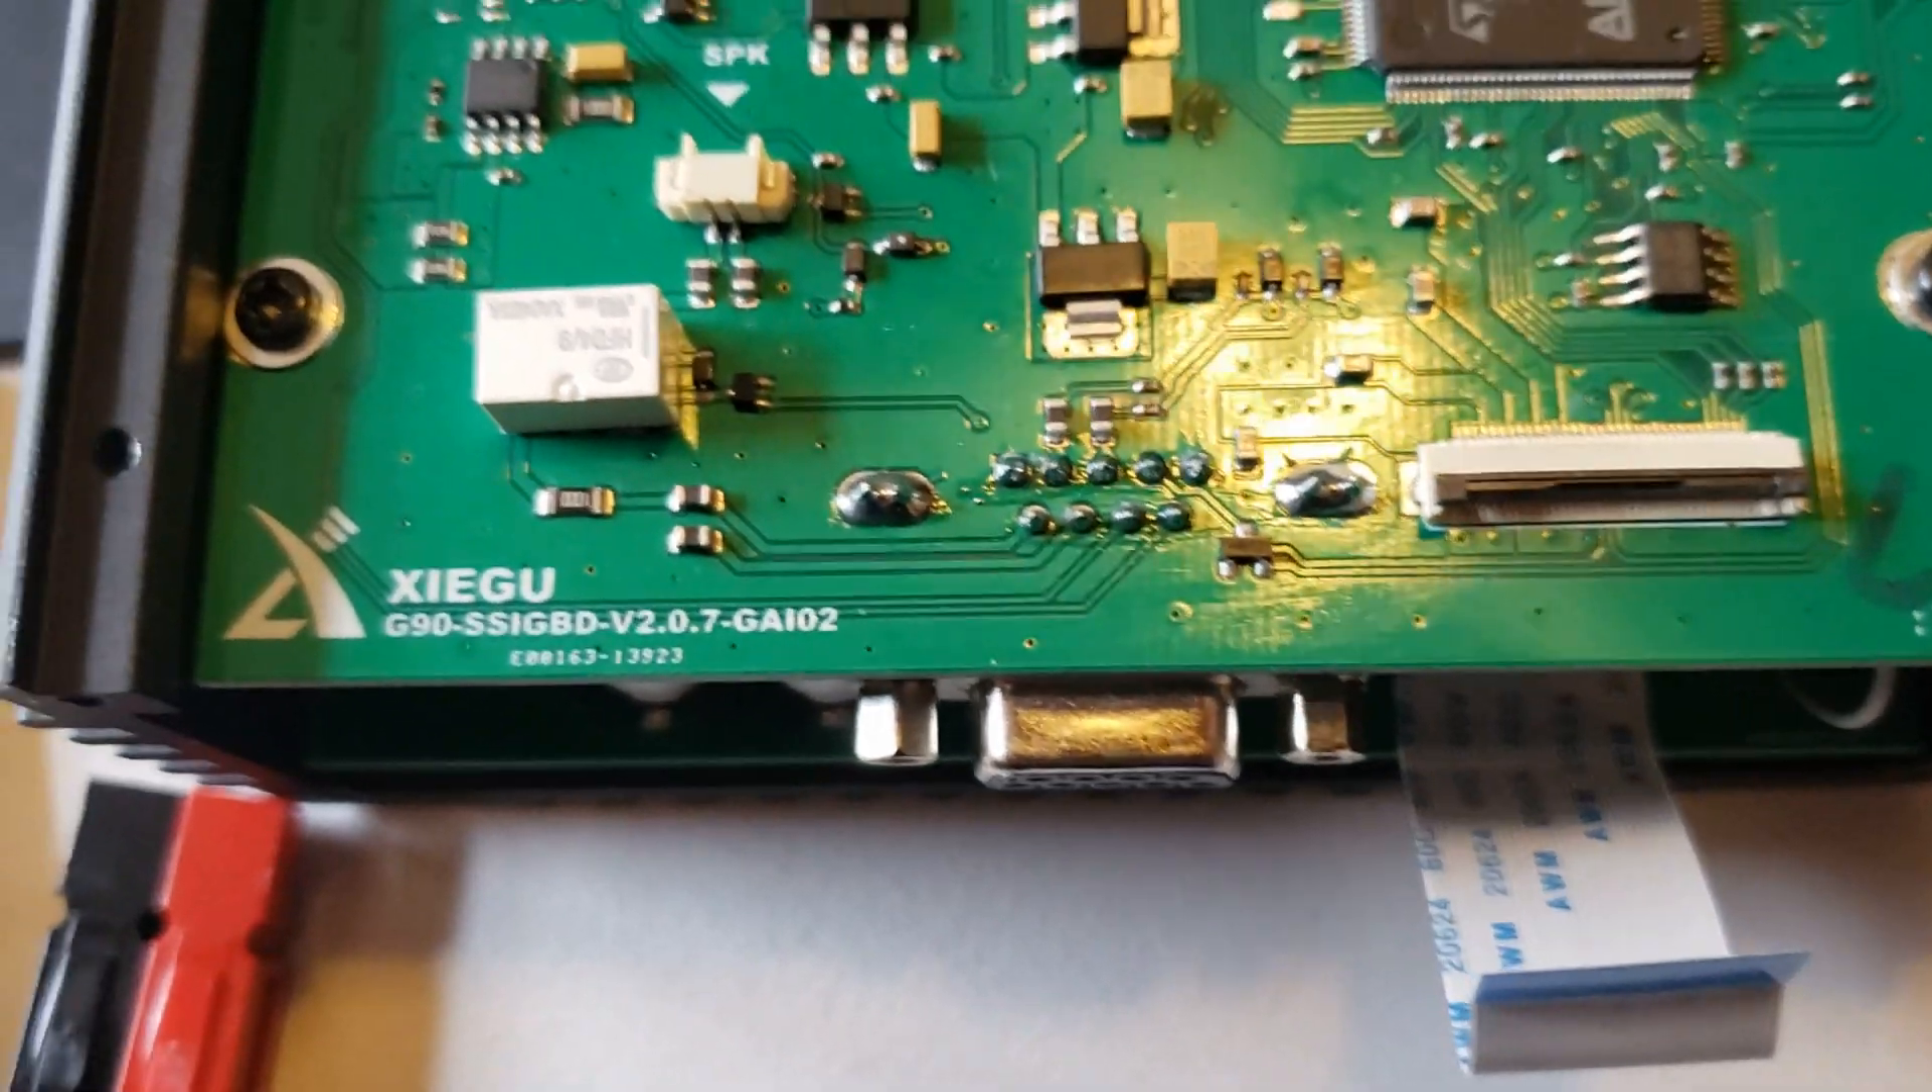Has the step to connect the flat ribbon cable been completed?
No.